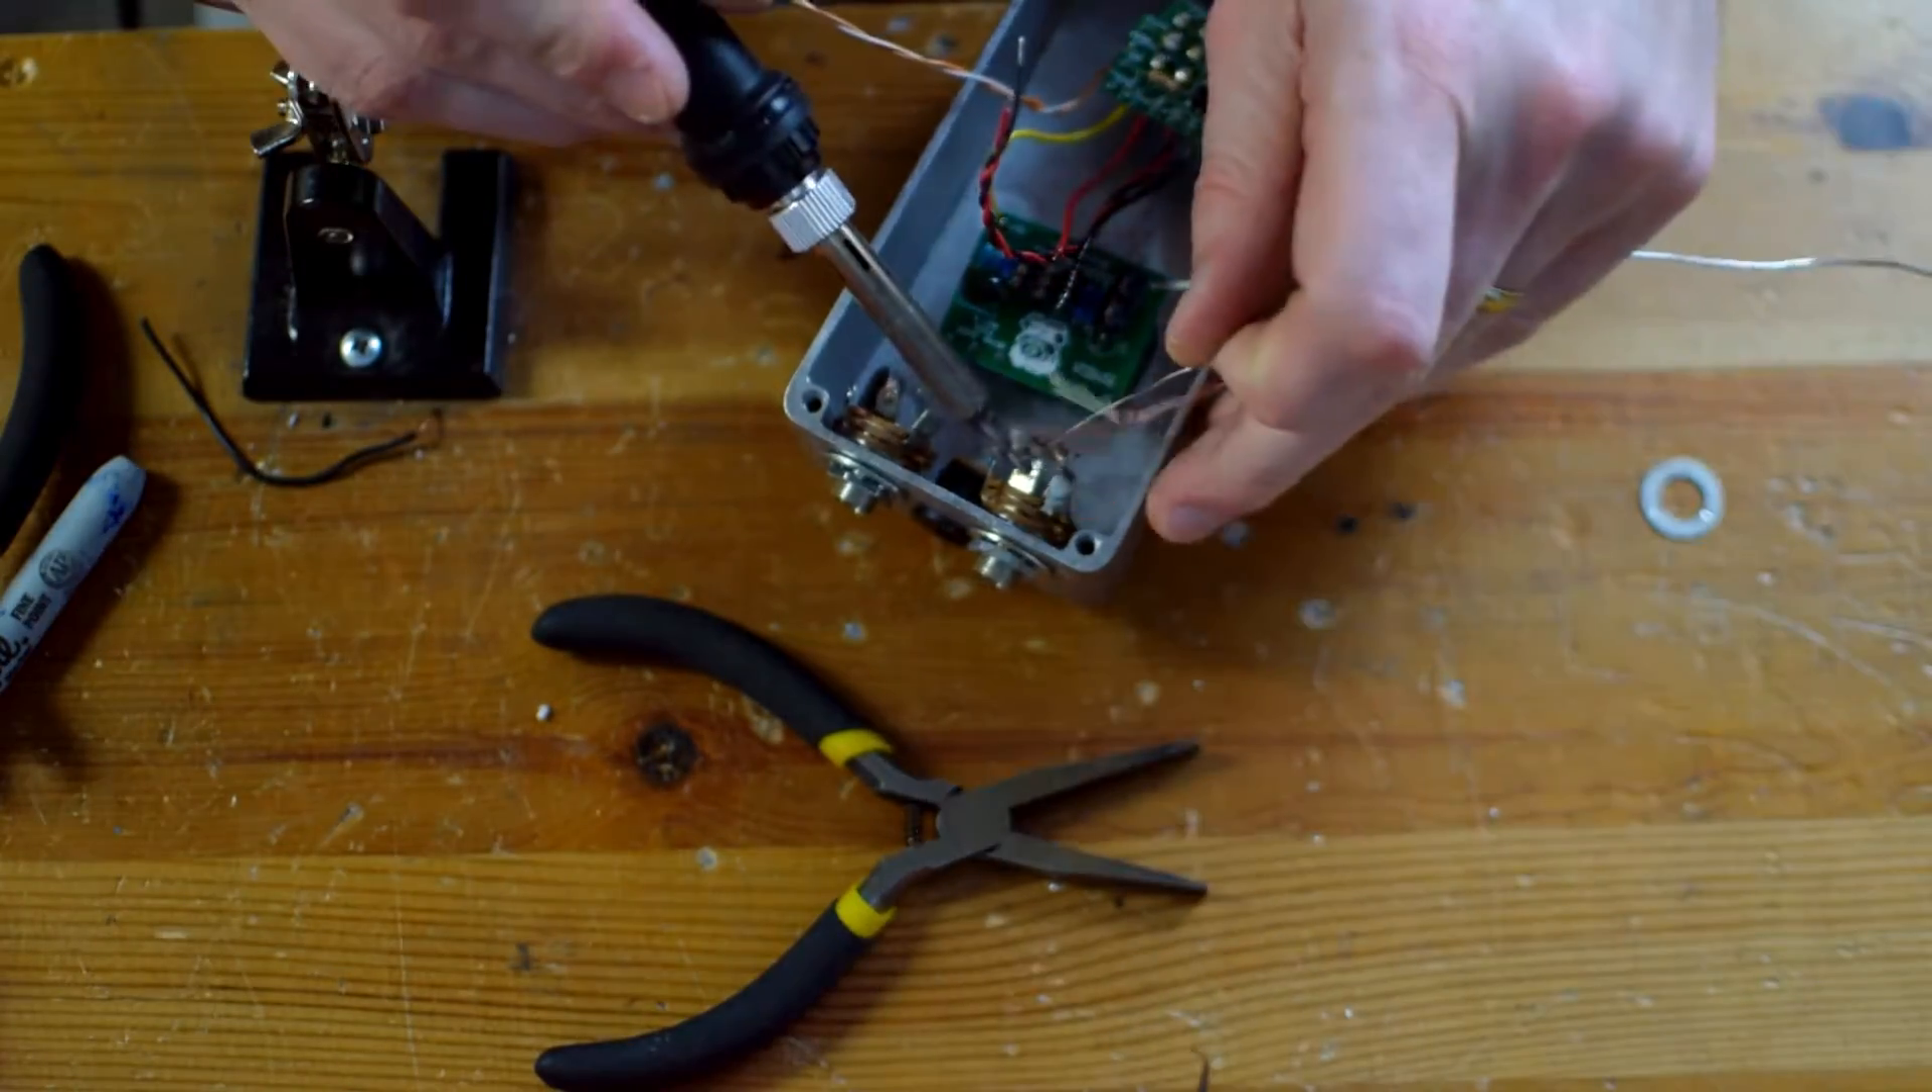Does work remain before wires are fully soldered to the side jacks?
Yes.